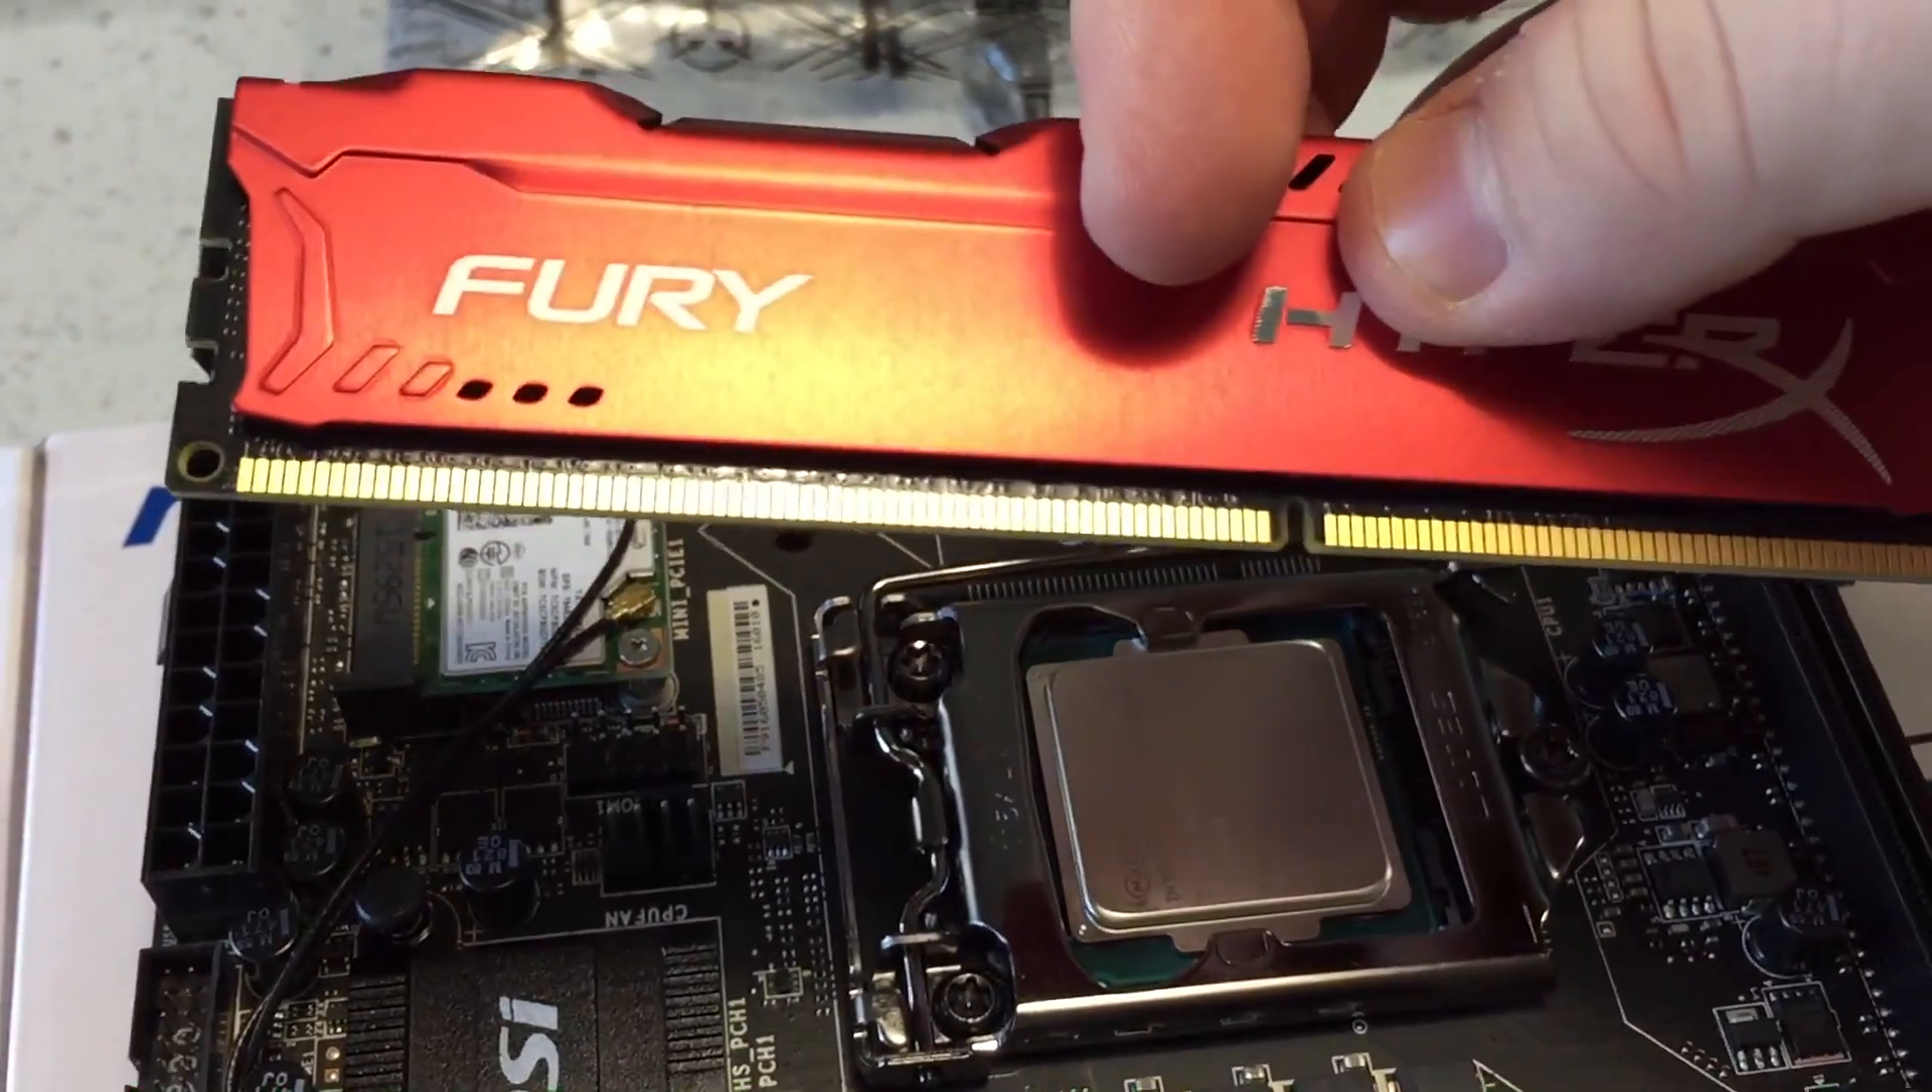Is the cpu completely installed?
Yes.